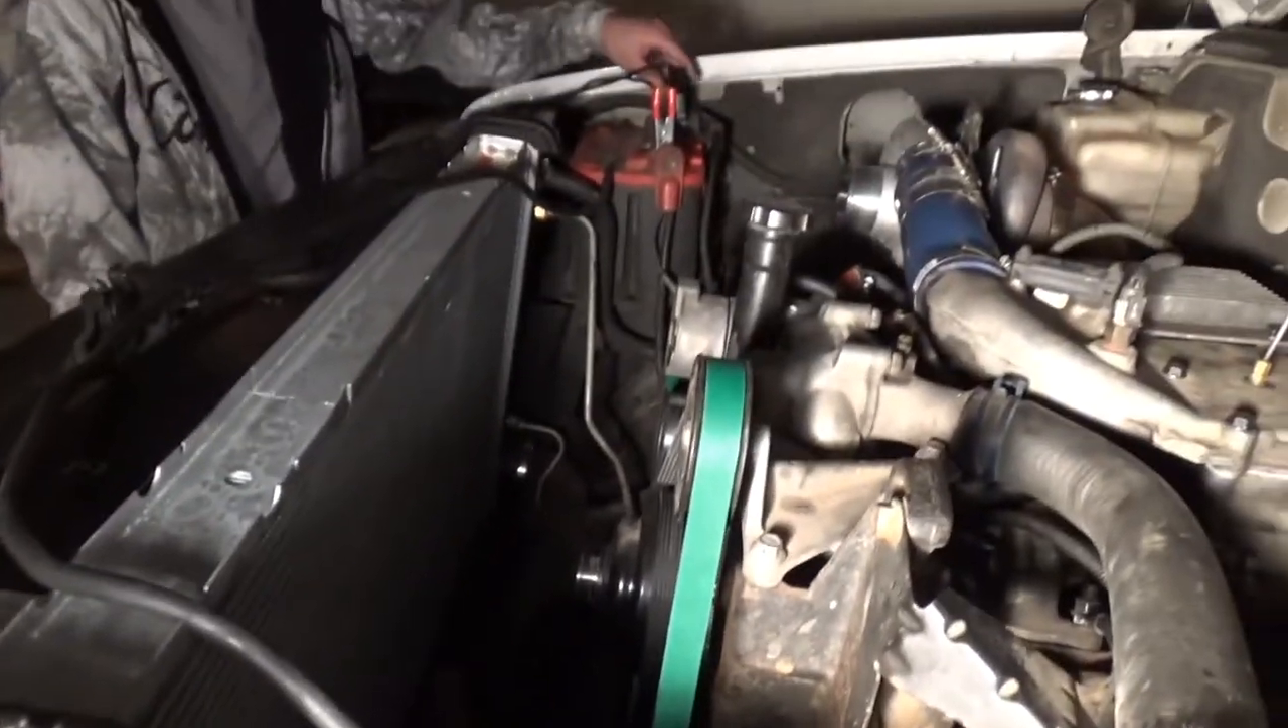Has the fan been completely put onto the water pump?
No.